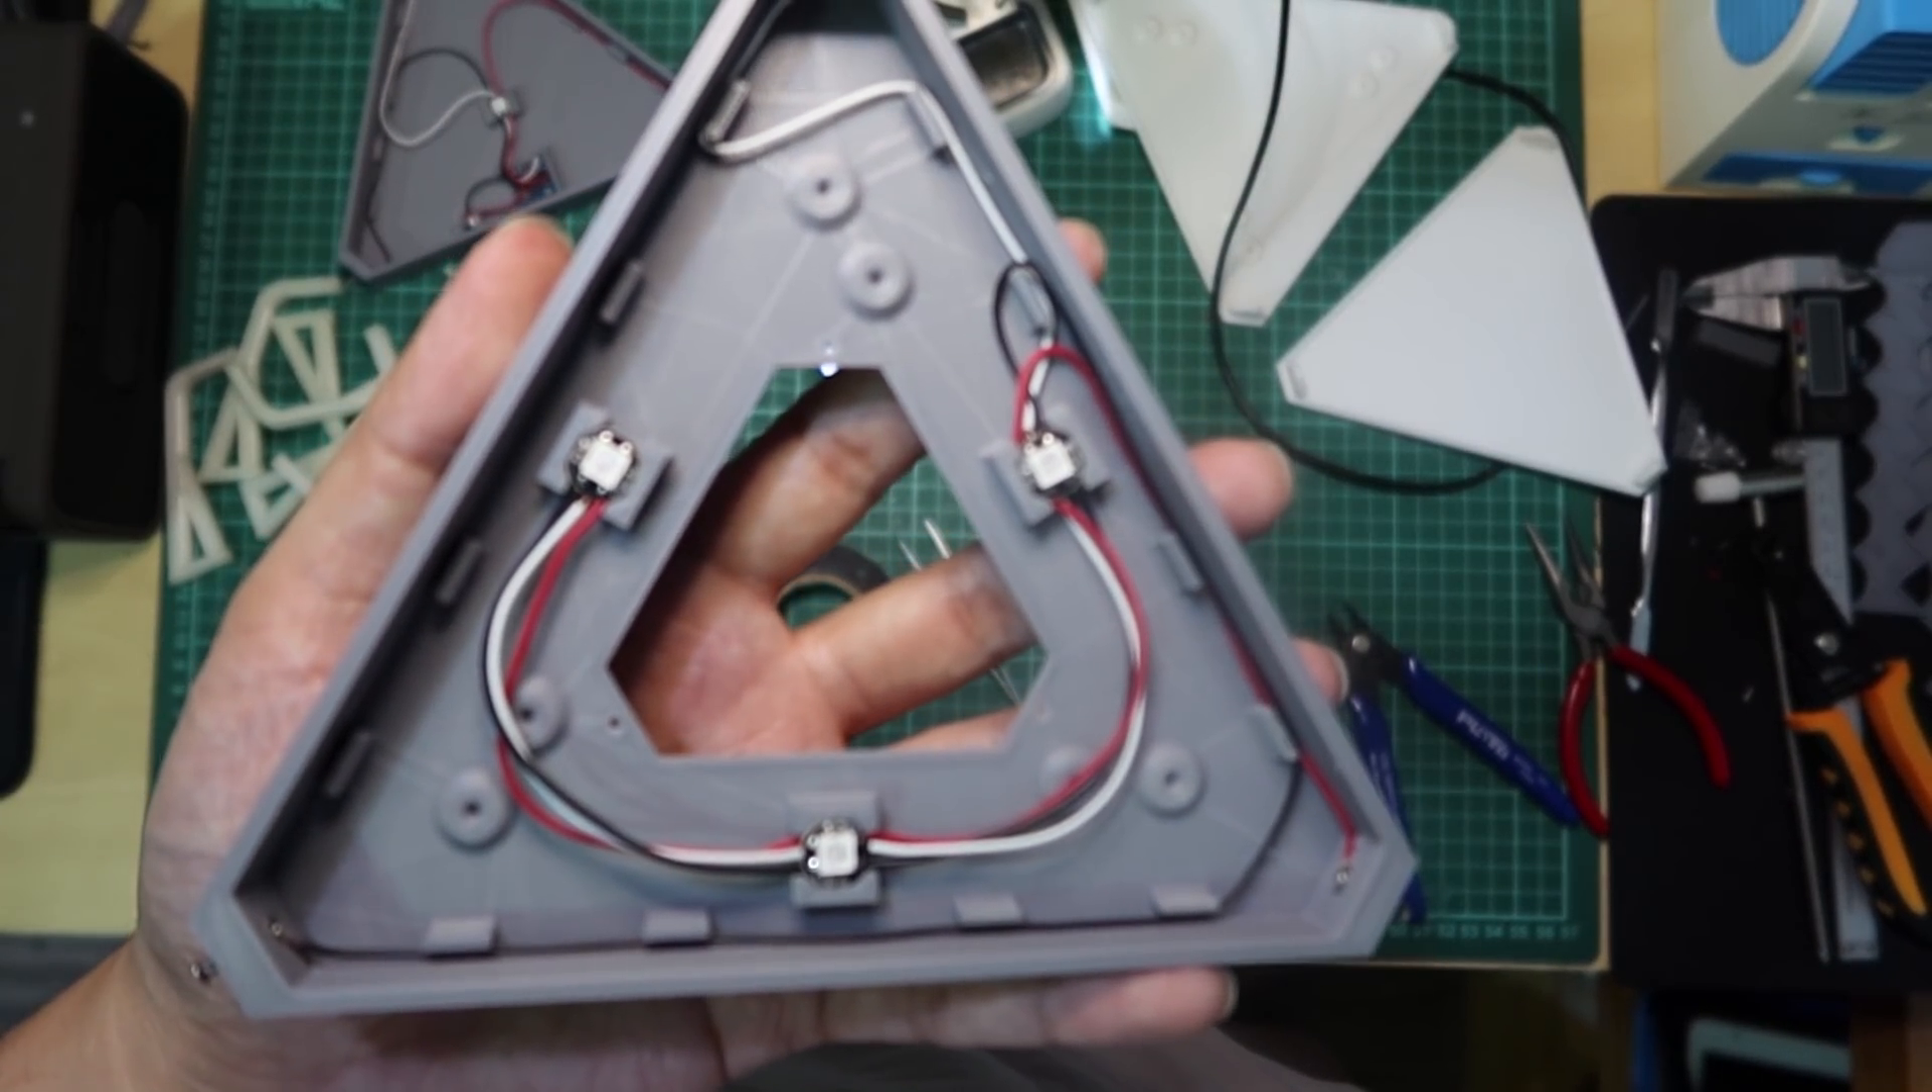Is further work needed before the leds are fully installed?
No.